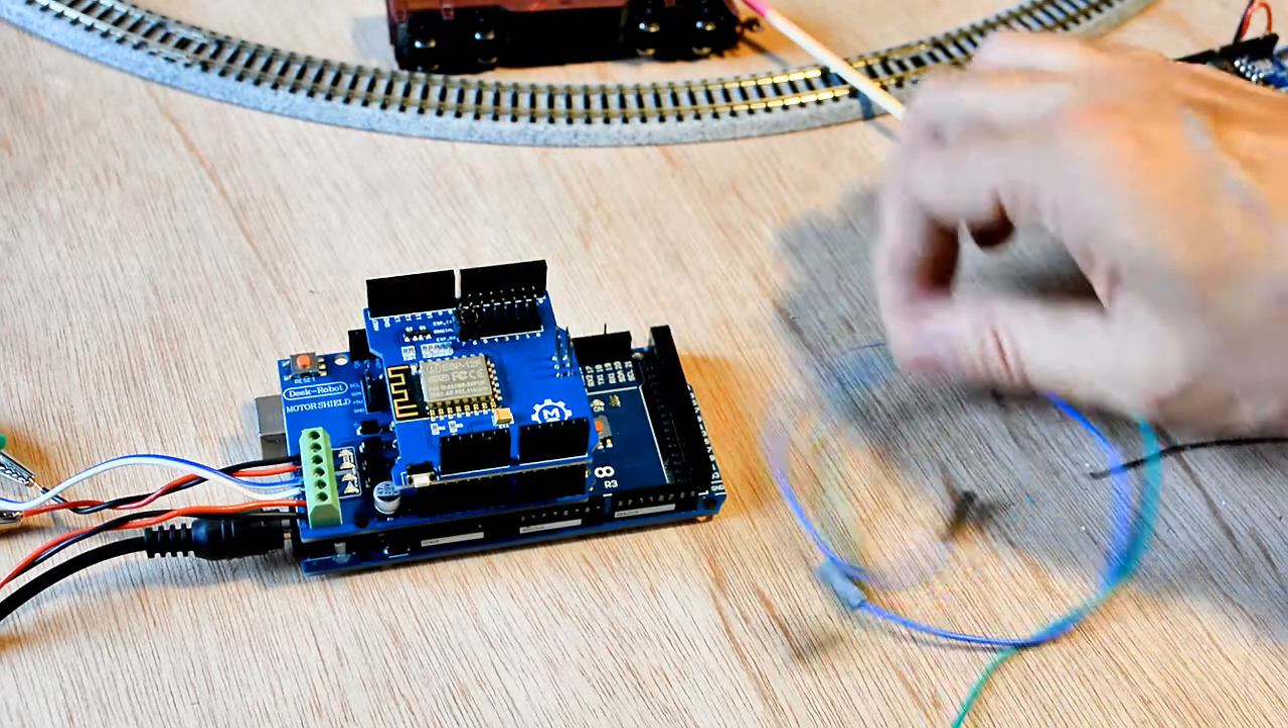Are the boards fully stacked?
Yes.